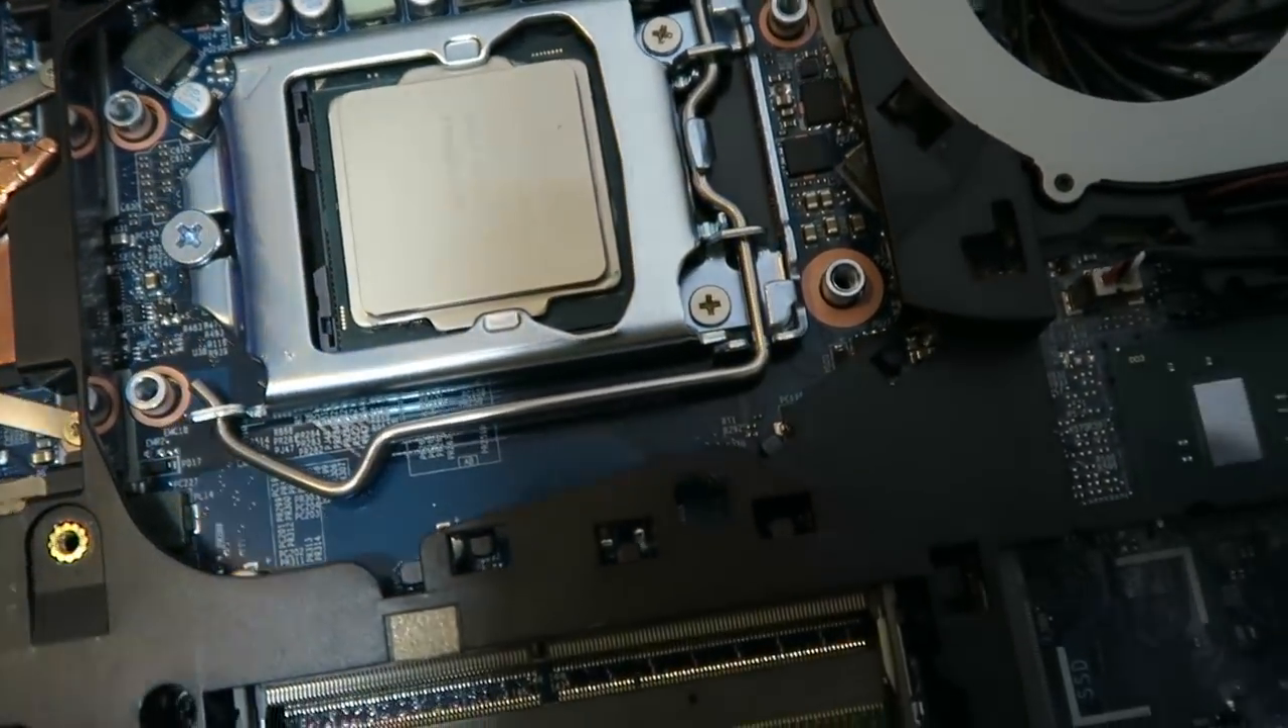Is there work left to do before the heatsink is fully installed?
Yes.